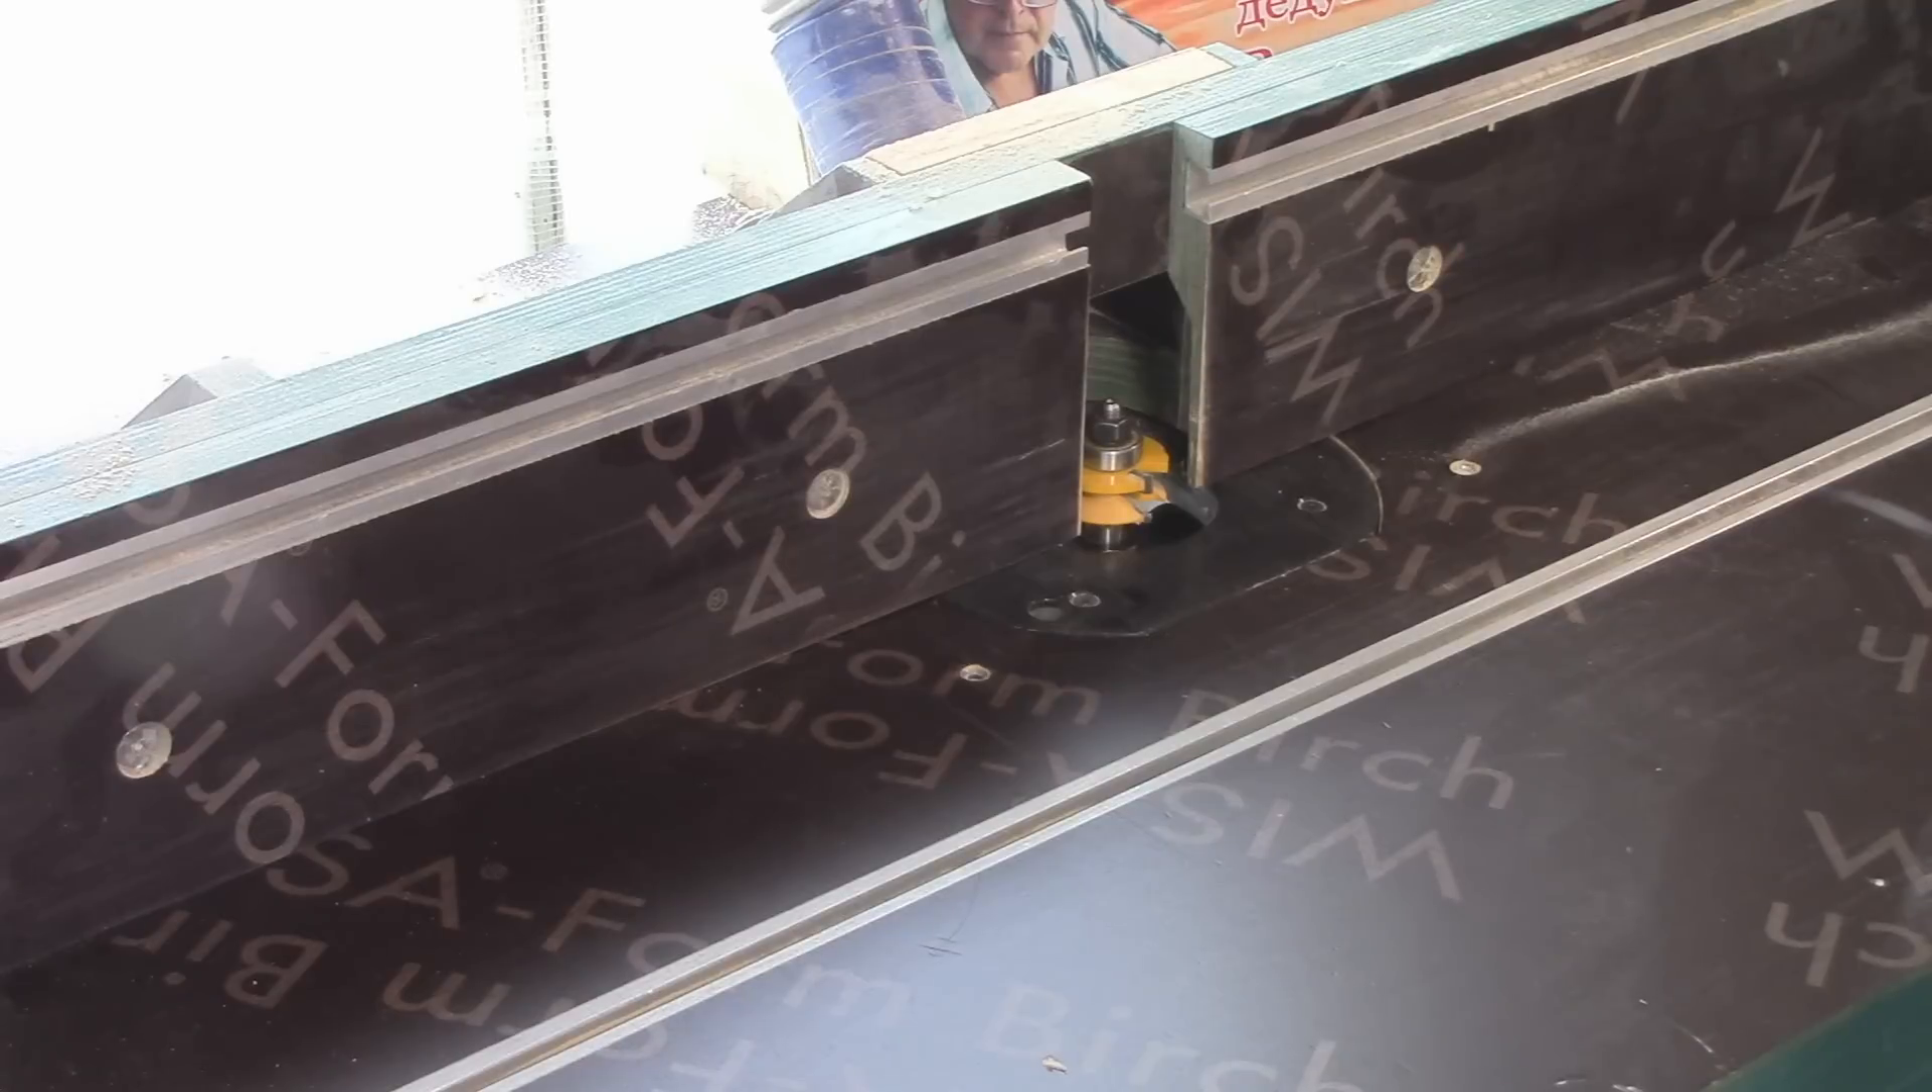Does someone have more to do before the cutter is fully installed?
No.